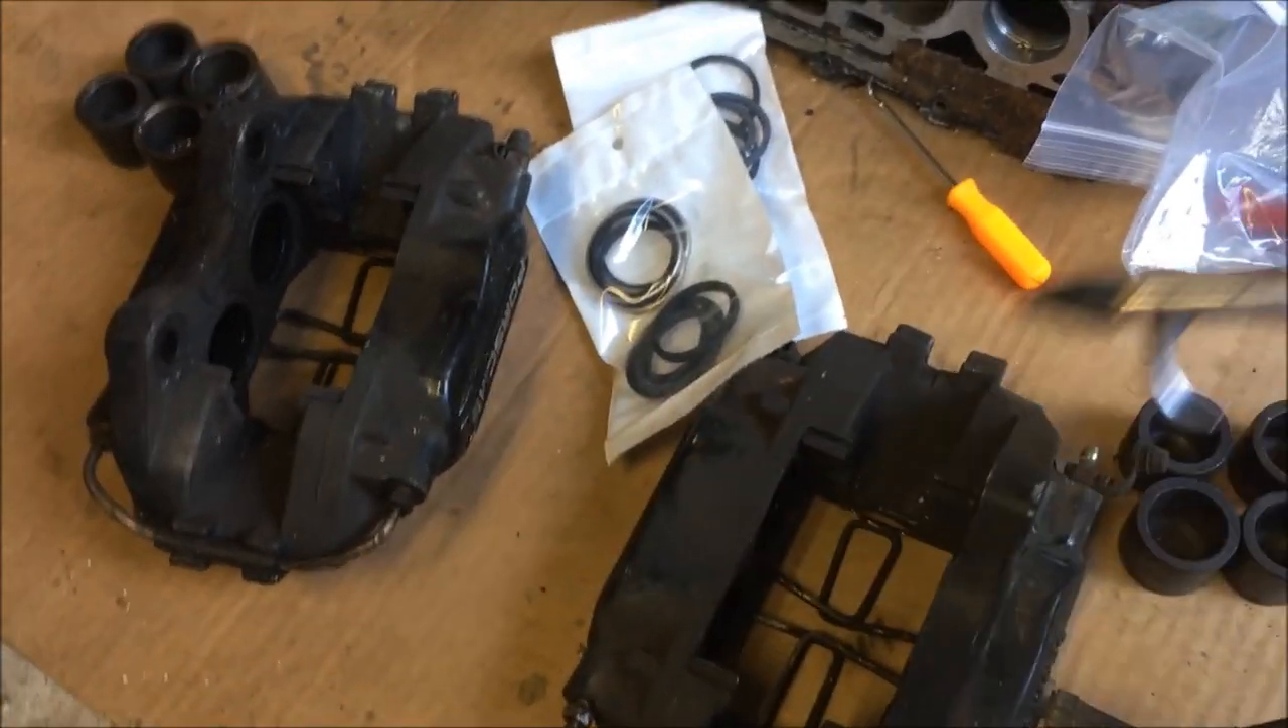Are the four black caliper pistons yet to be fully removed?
No.